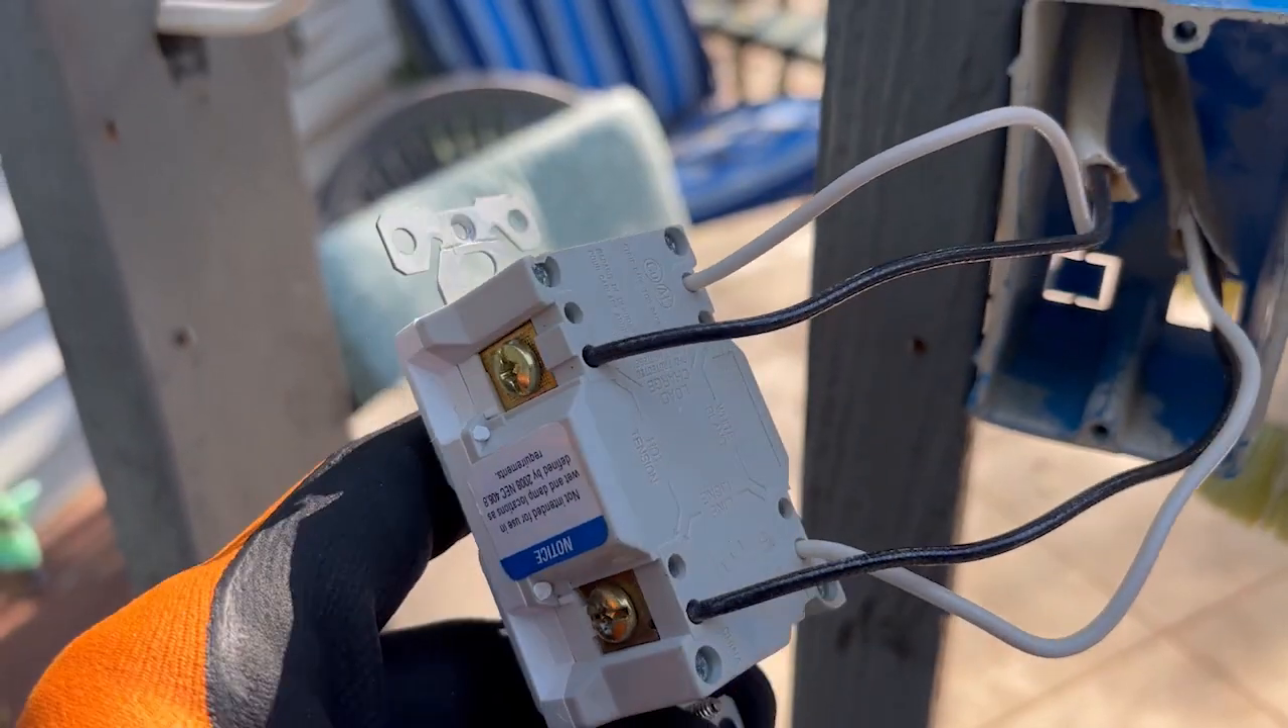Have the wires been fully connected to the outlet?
Yes.